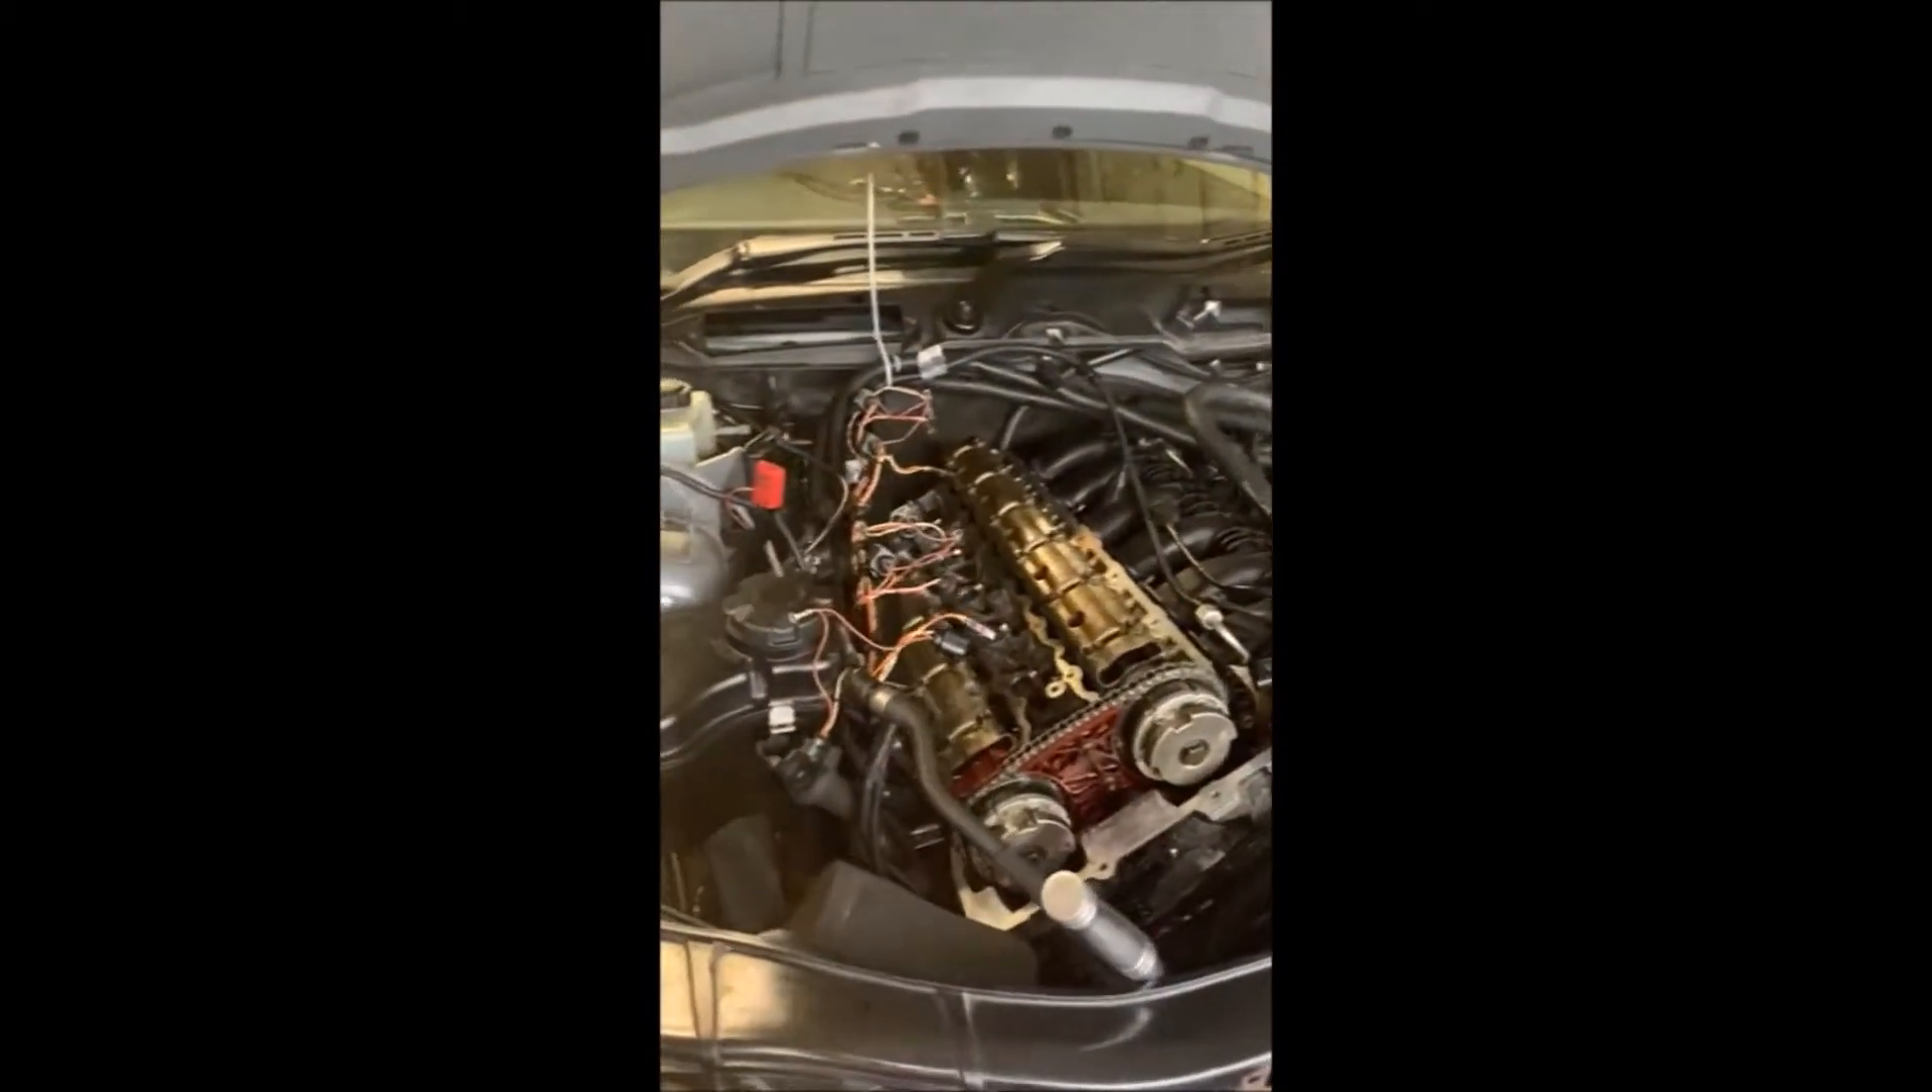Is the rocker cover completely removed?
Yes.